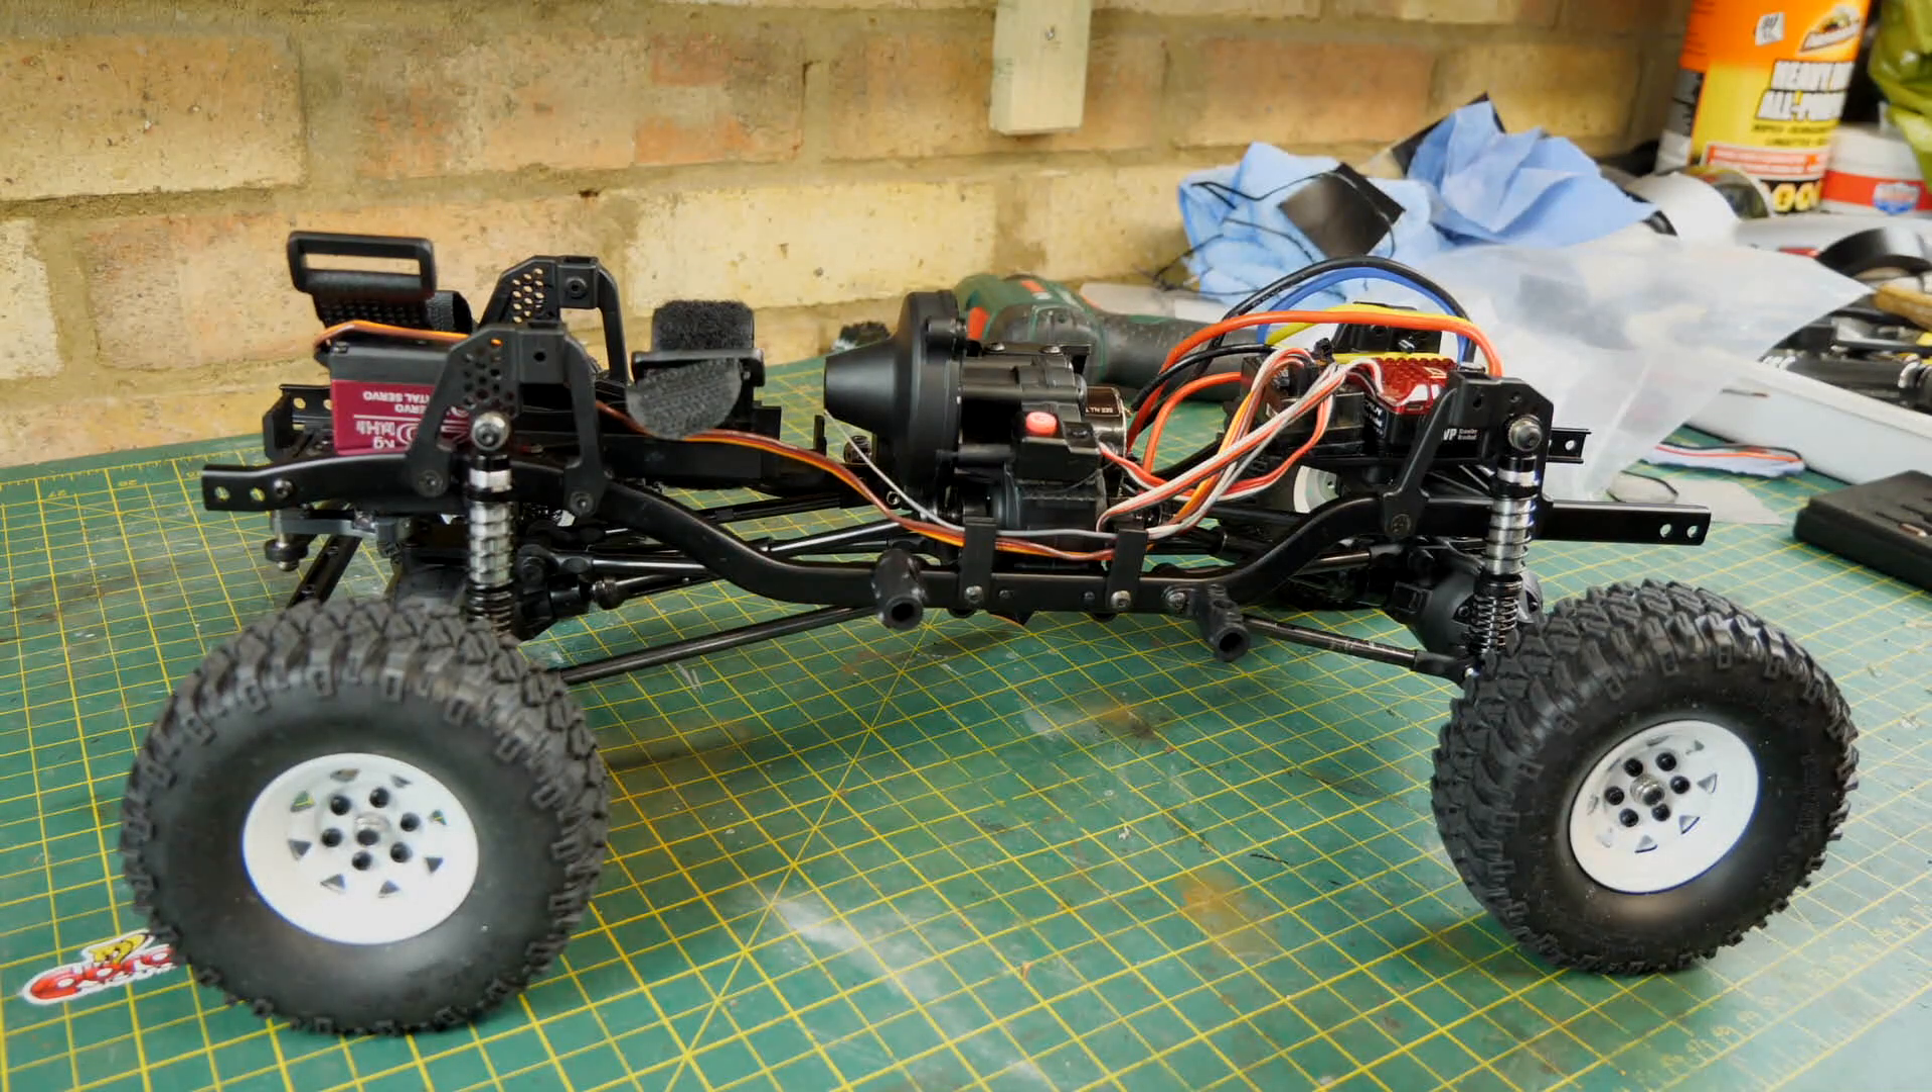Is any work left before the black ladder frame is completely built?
No.